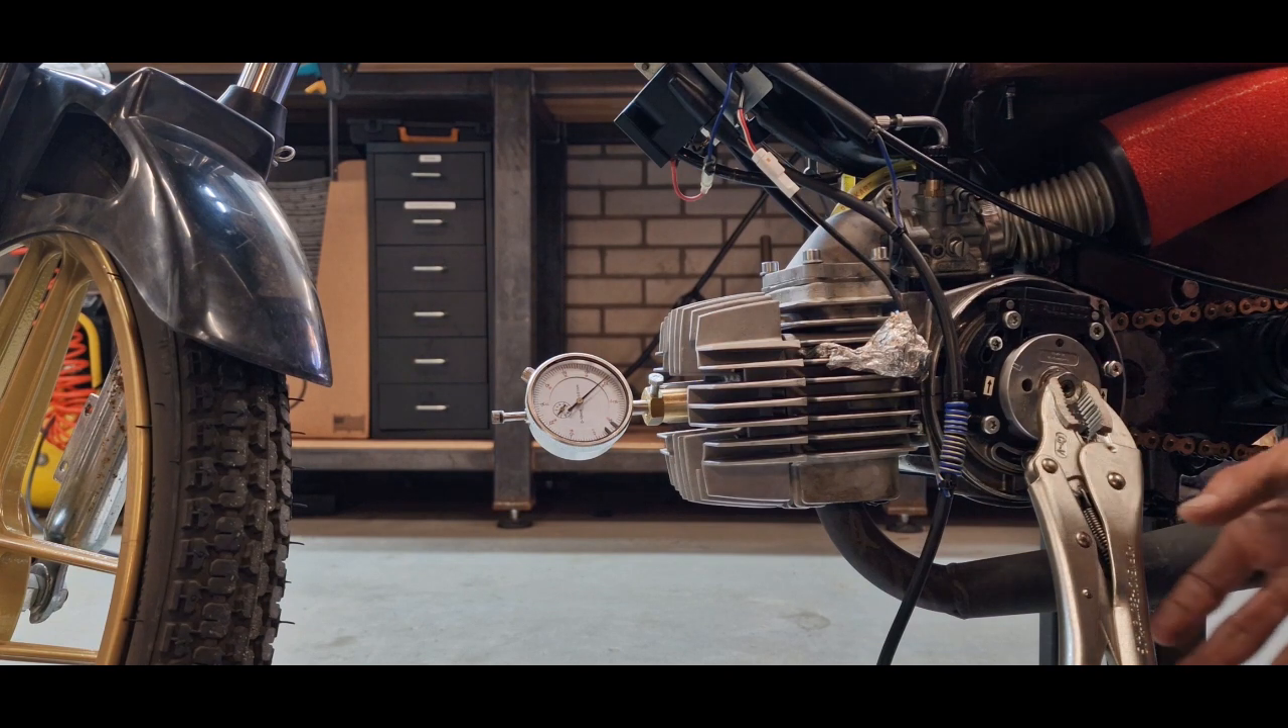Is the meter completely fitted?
Yes.